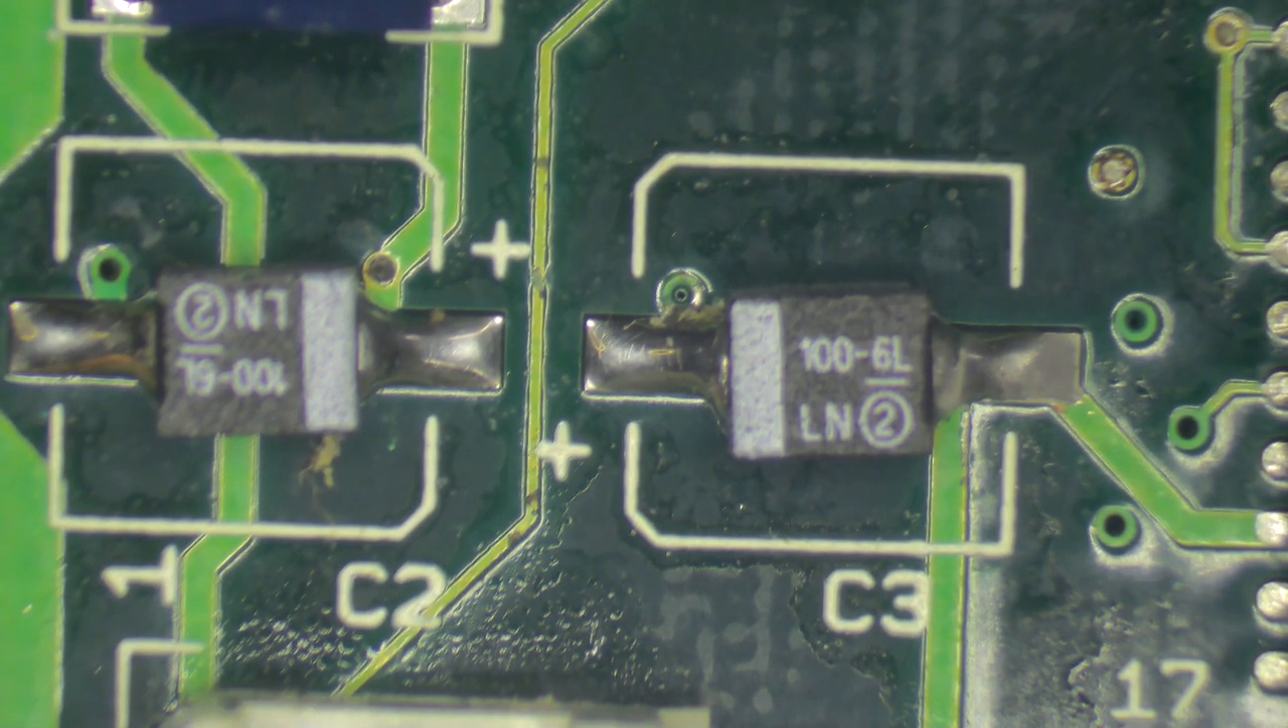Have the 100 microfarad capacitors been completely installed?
Yes.